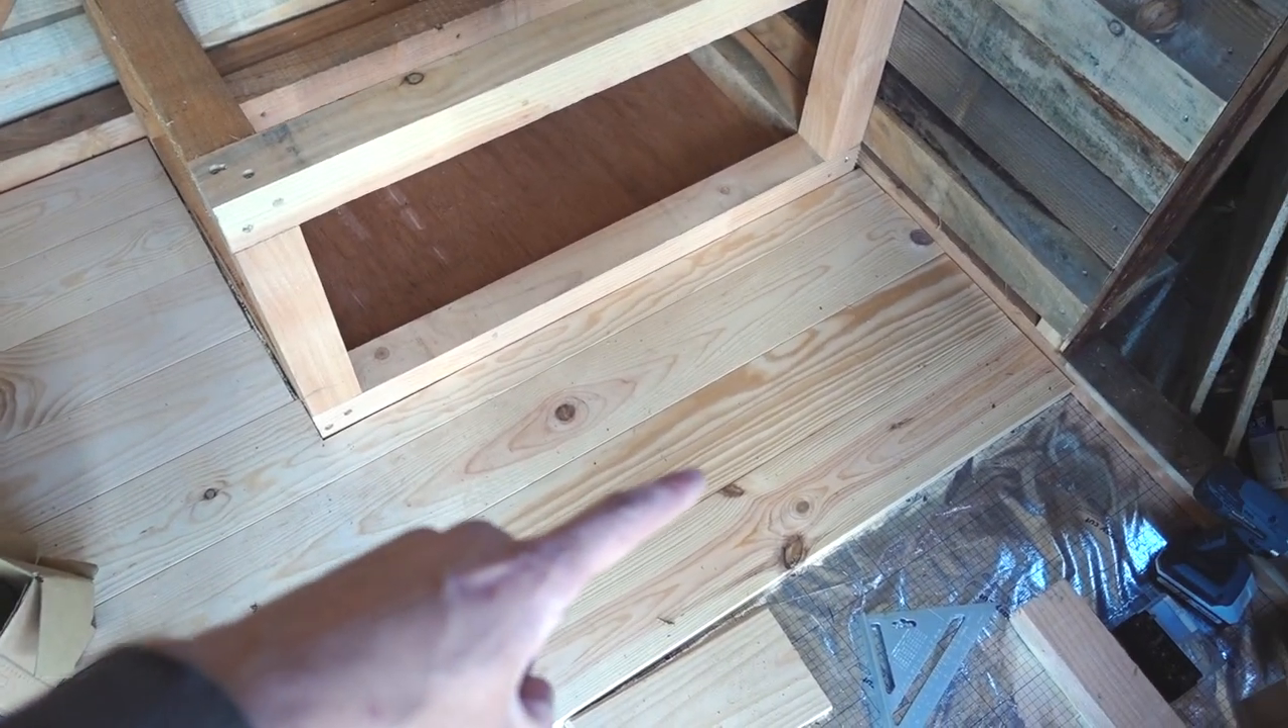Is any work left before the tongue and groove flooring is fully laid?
Yes.